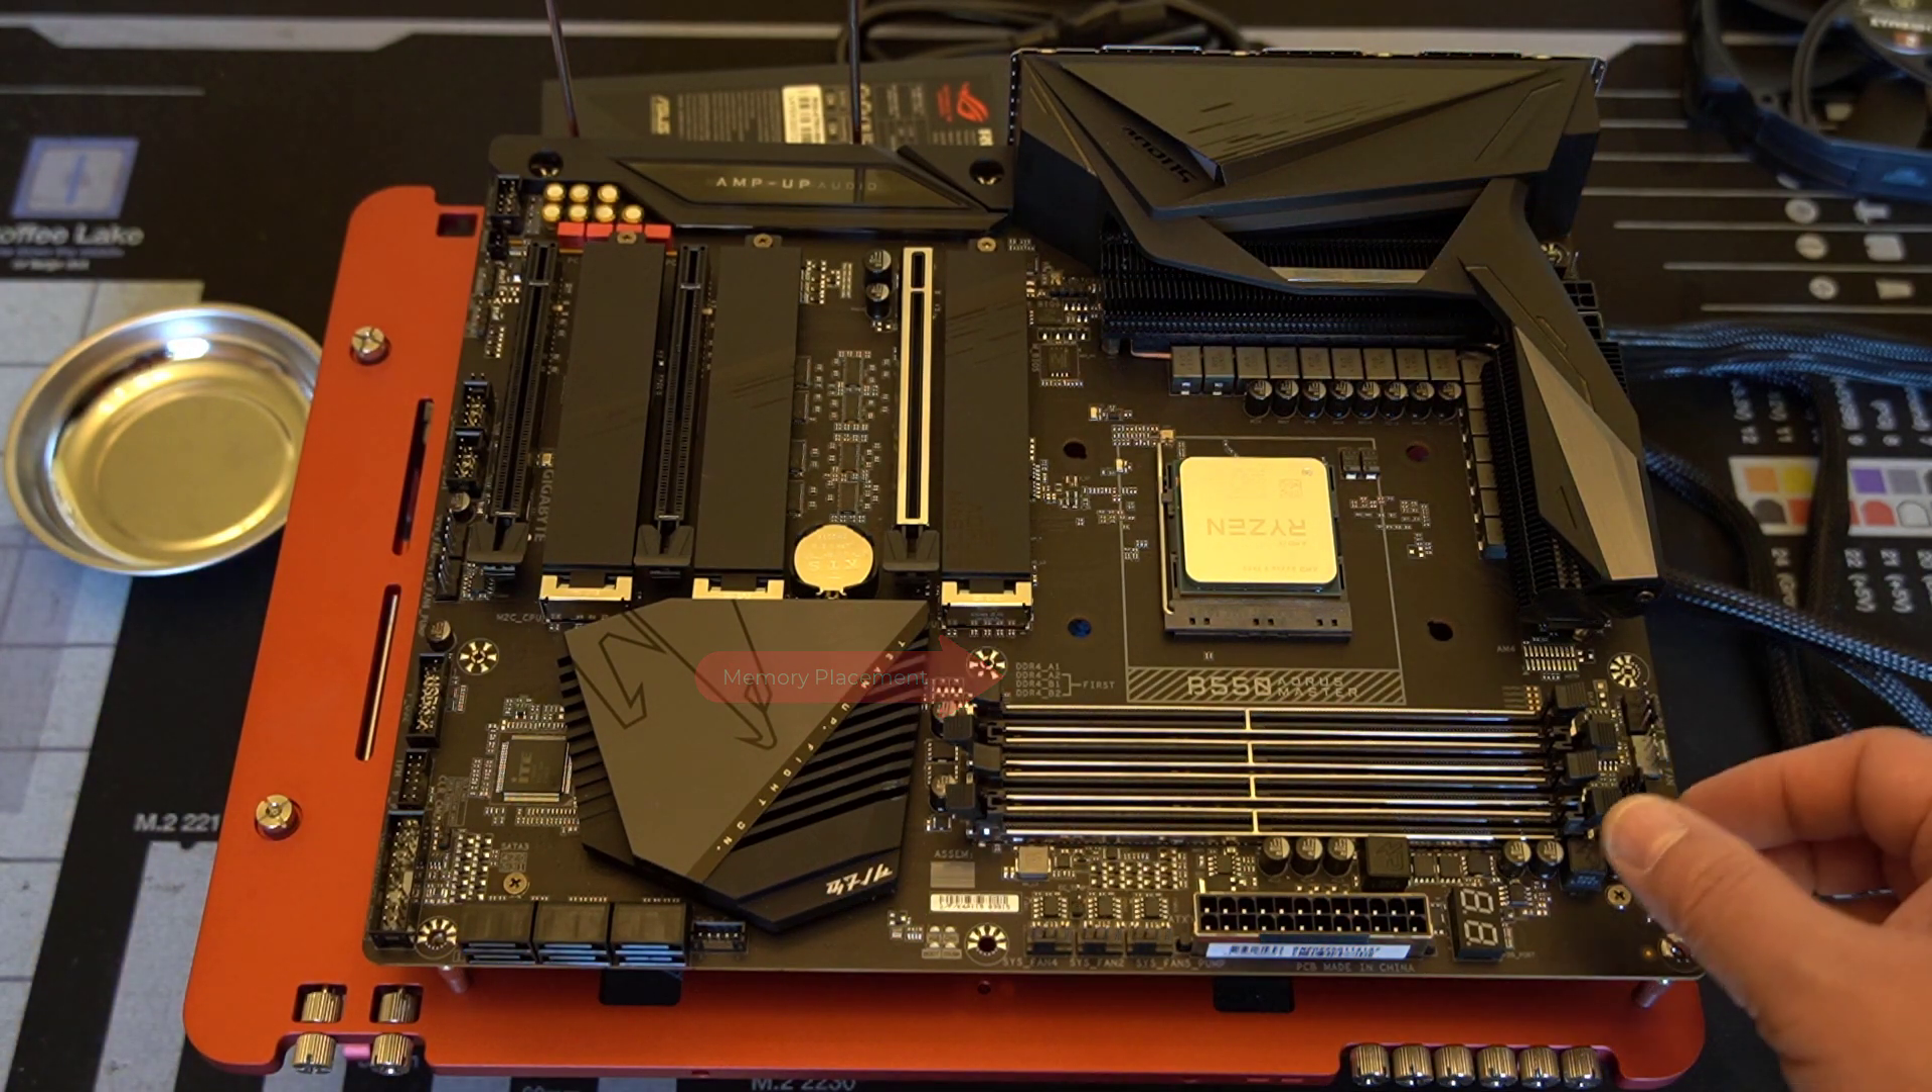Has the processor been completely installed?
Yes.